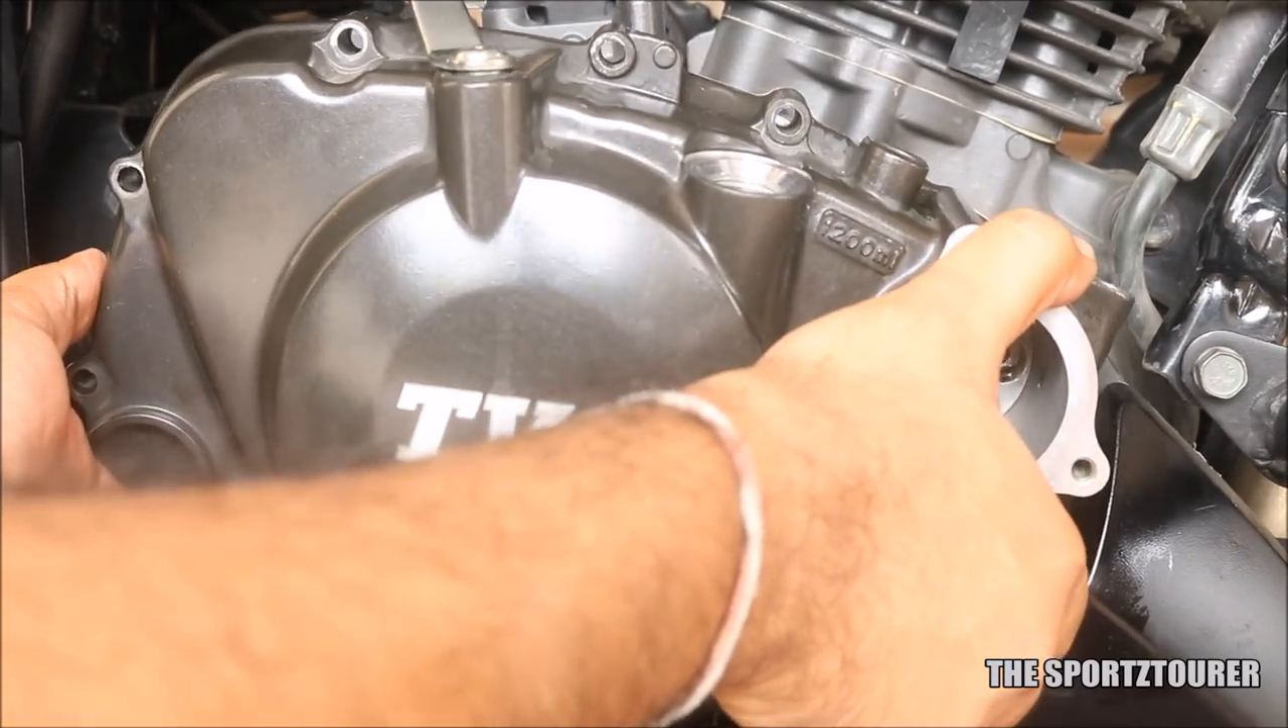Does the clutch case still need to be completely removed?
Yes.